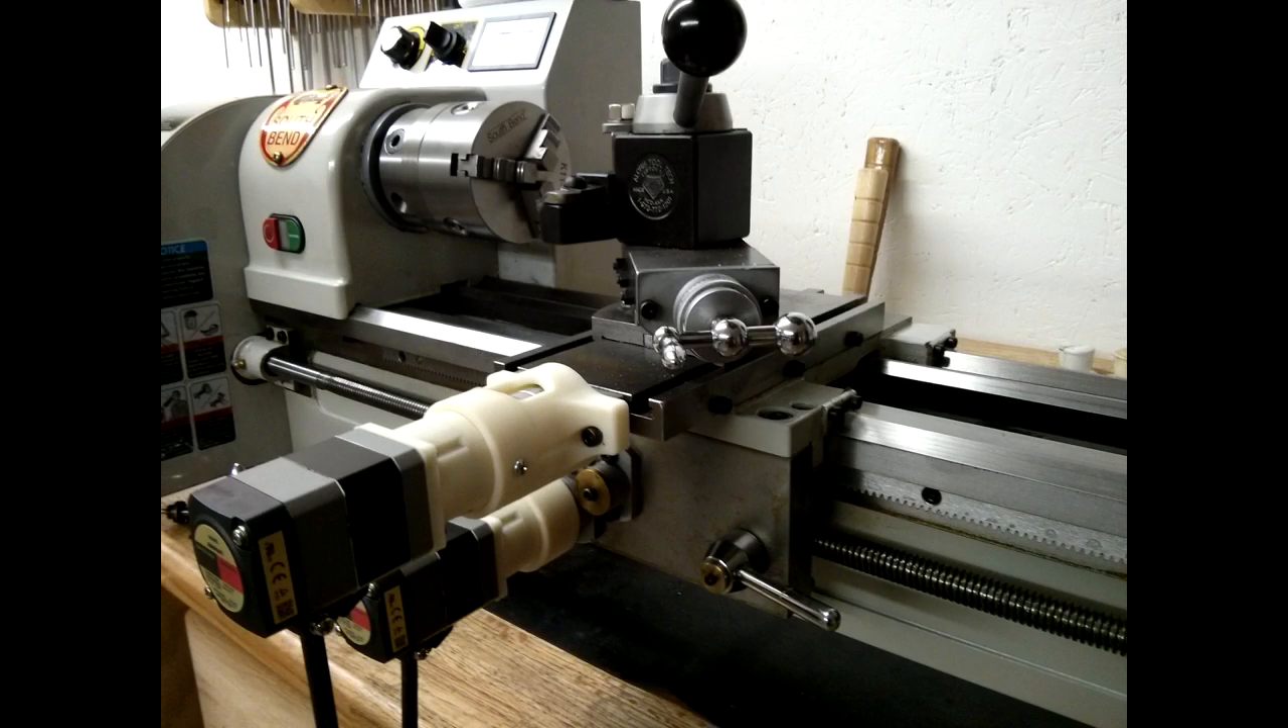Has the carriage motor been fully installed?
Yes.